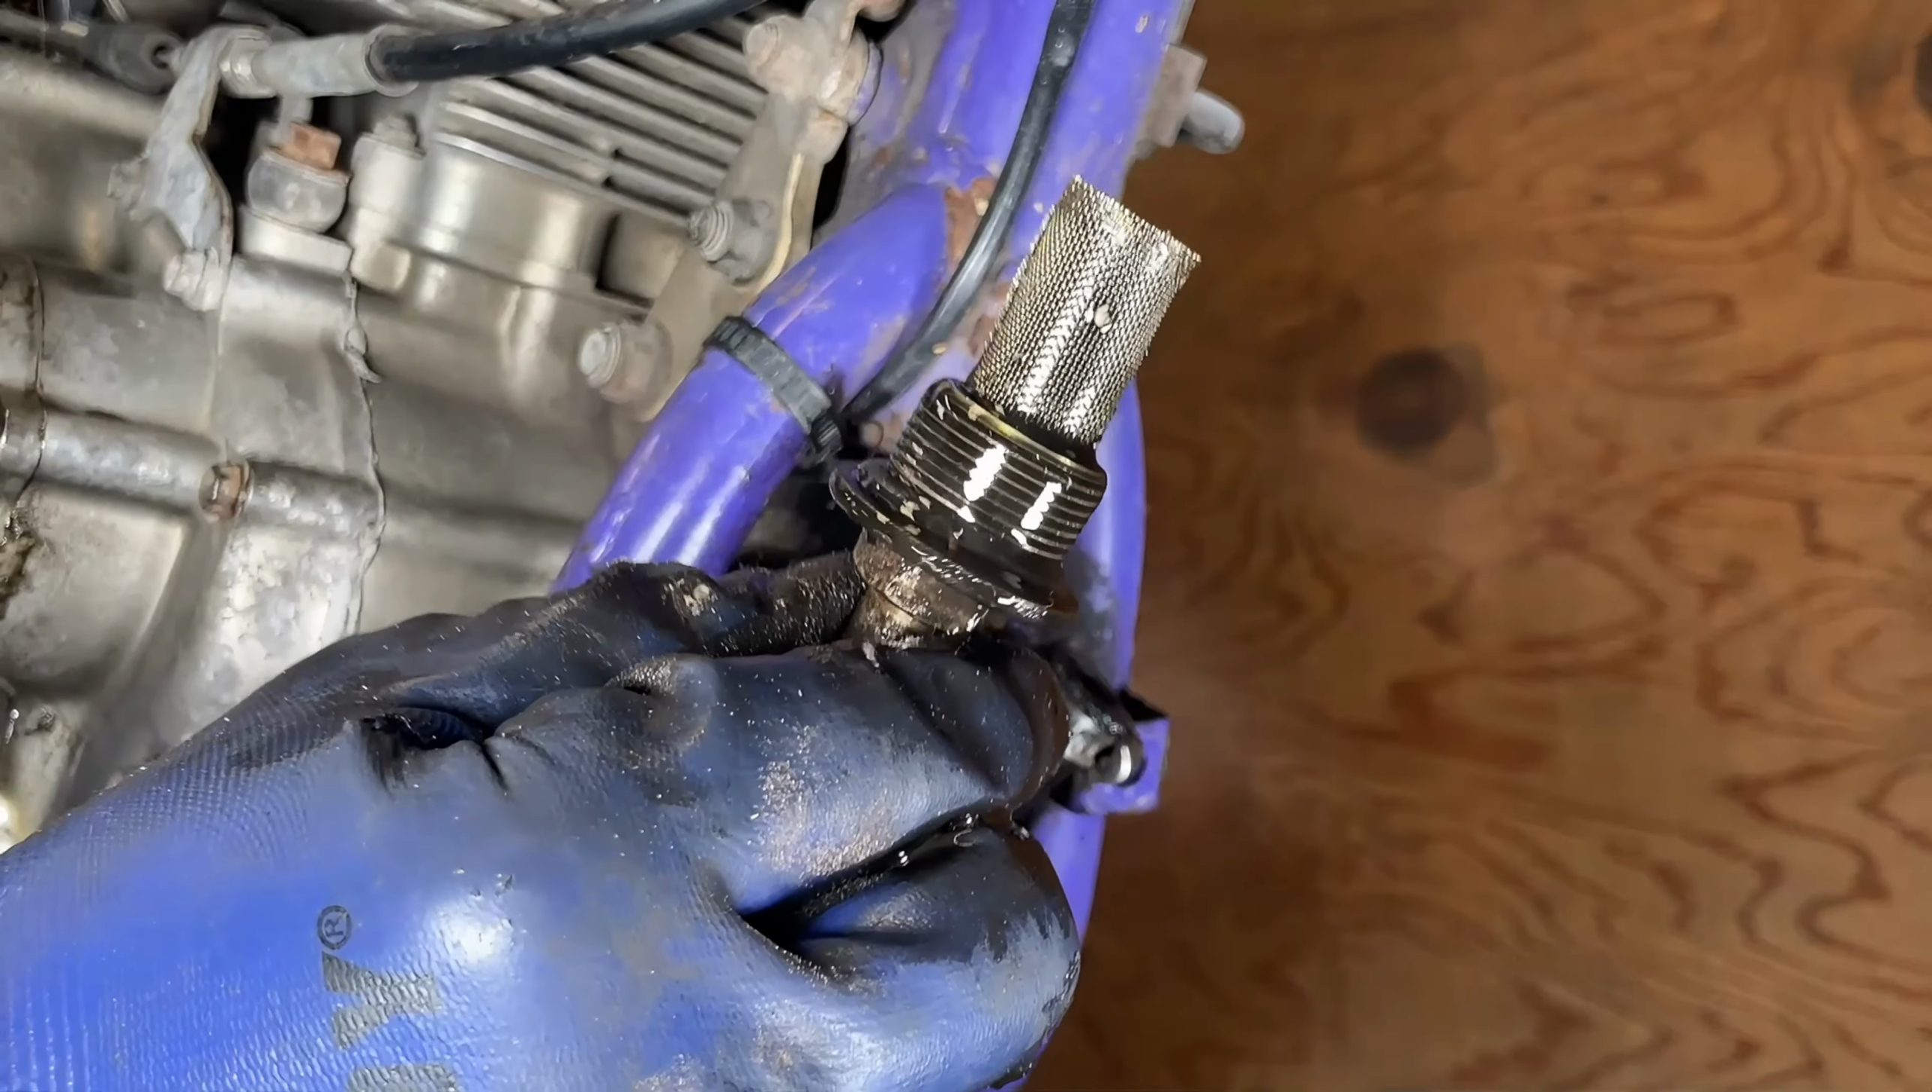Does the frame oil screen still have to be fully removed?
No.